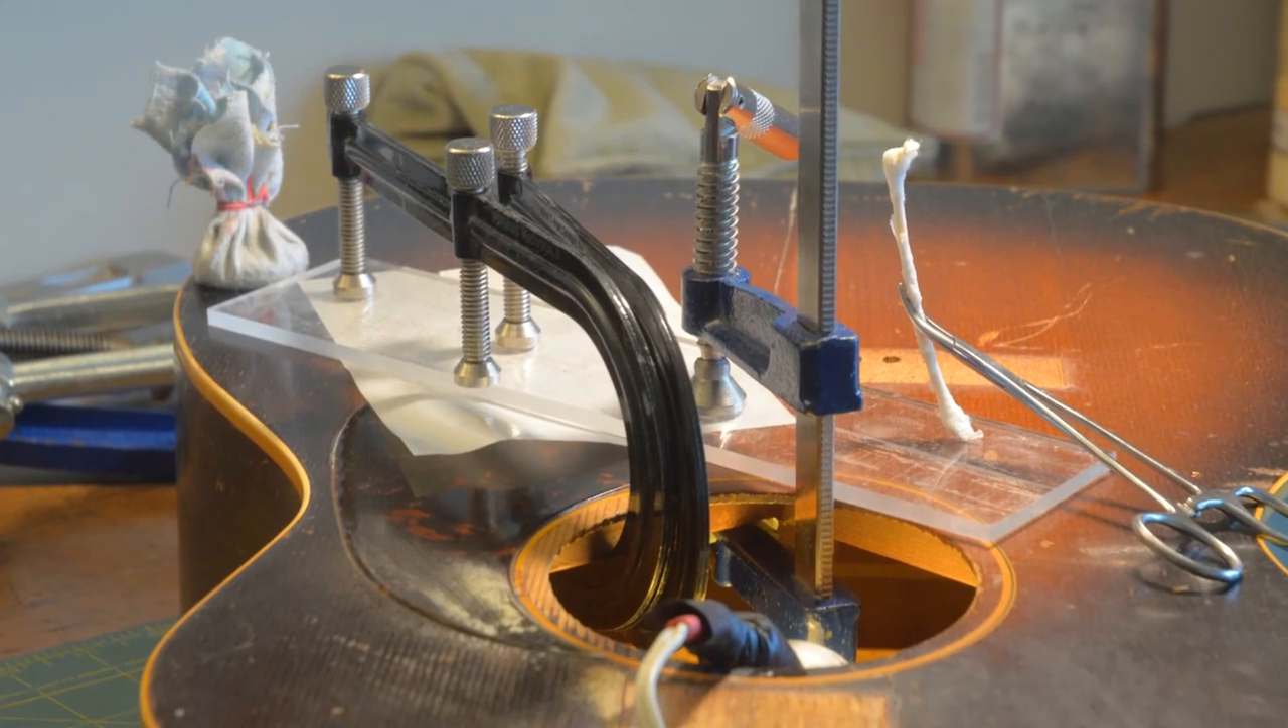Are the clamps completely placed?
Yes.